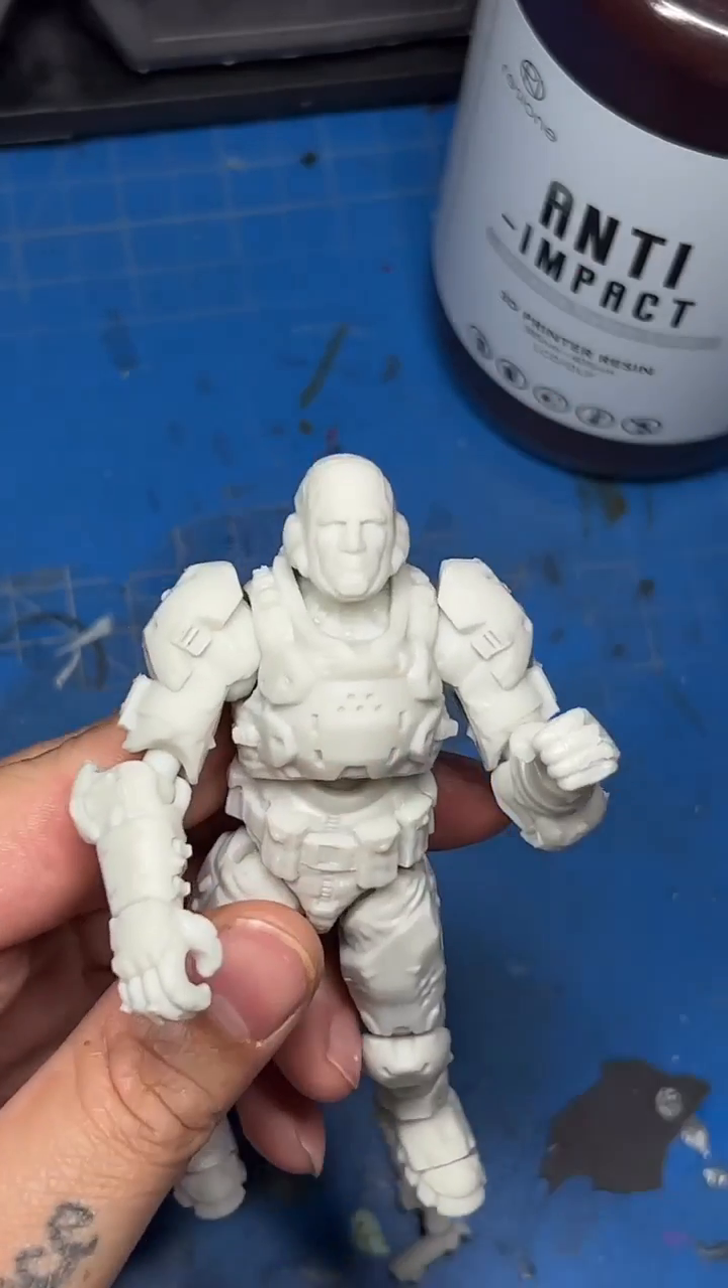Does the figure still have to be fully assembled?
No.